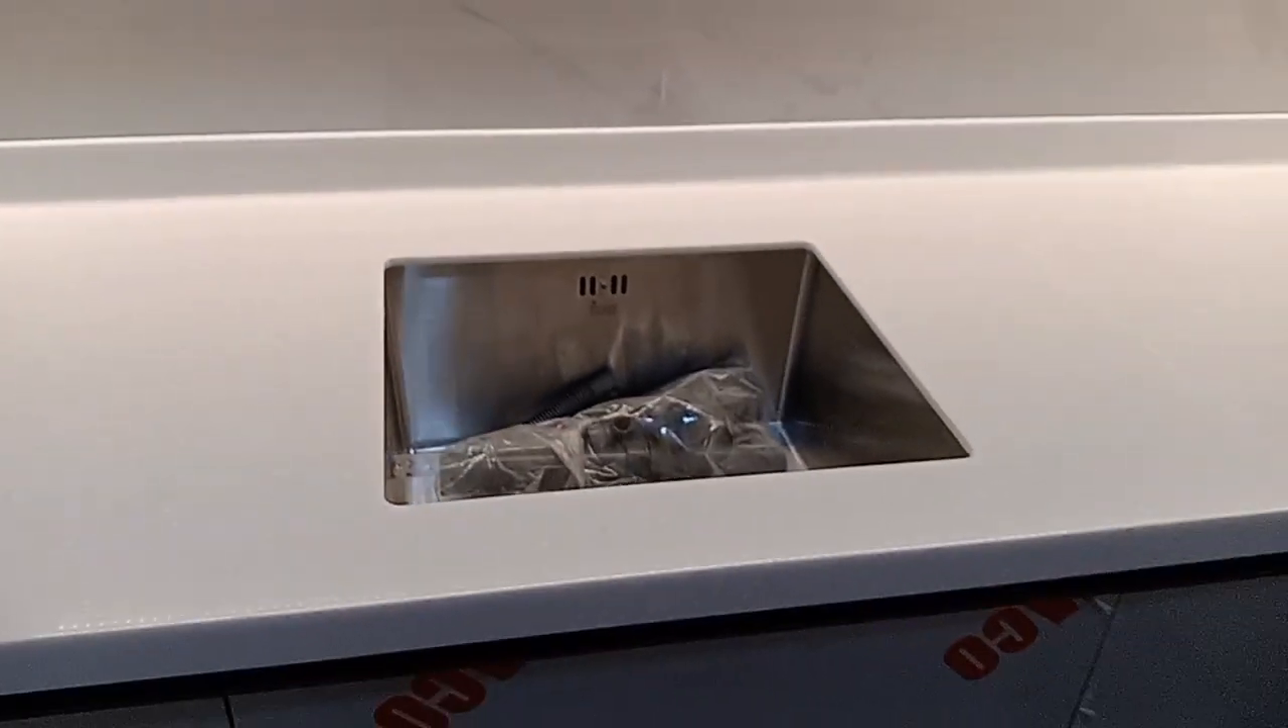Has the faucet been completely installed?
No.